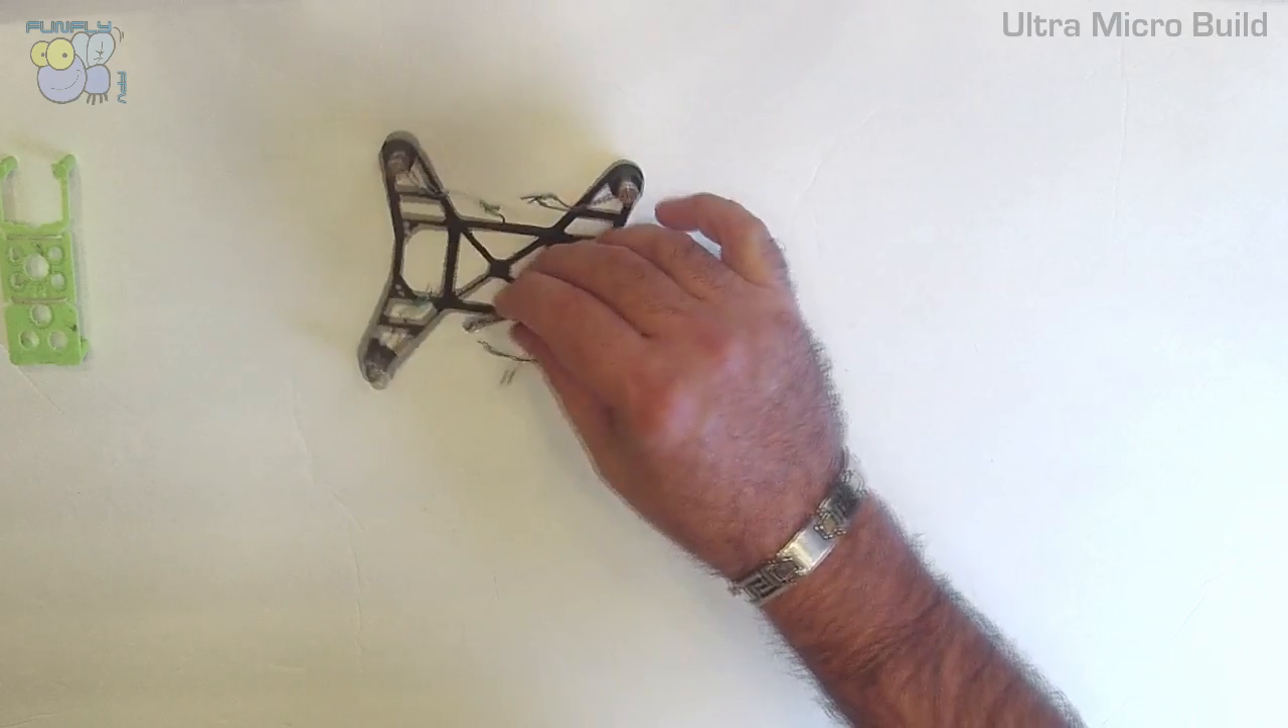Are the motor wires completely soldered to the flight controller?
No.